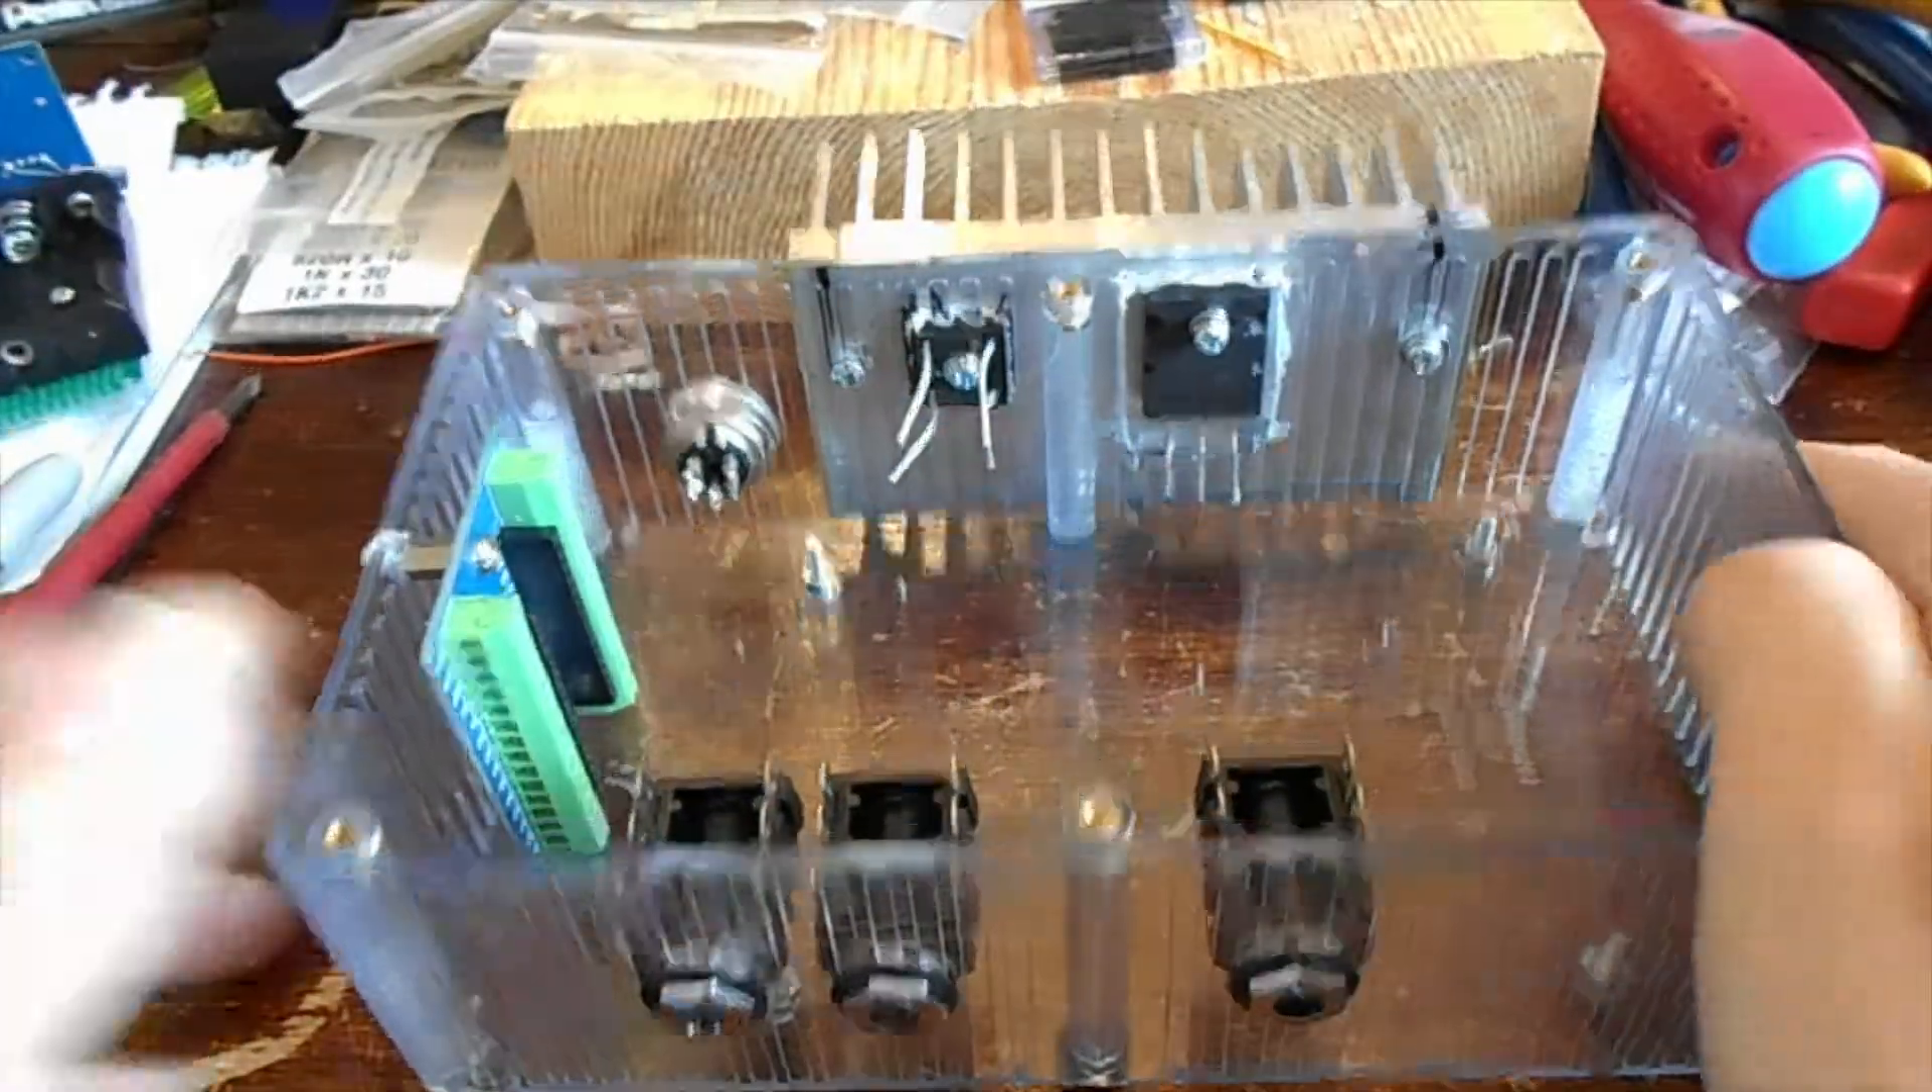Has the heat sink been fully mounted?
Yes.